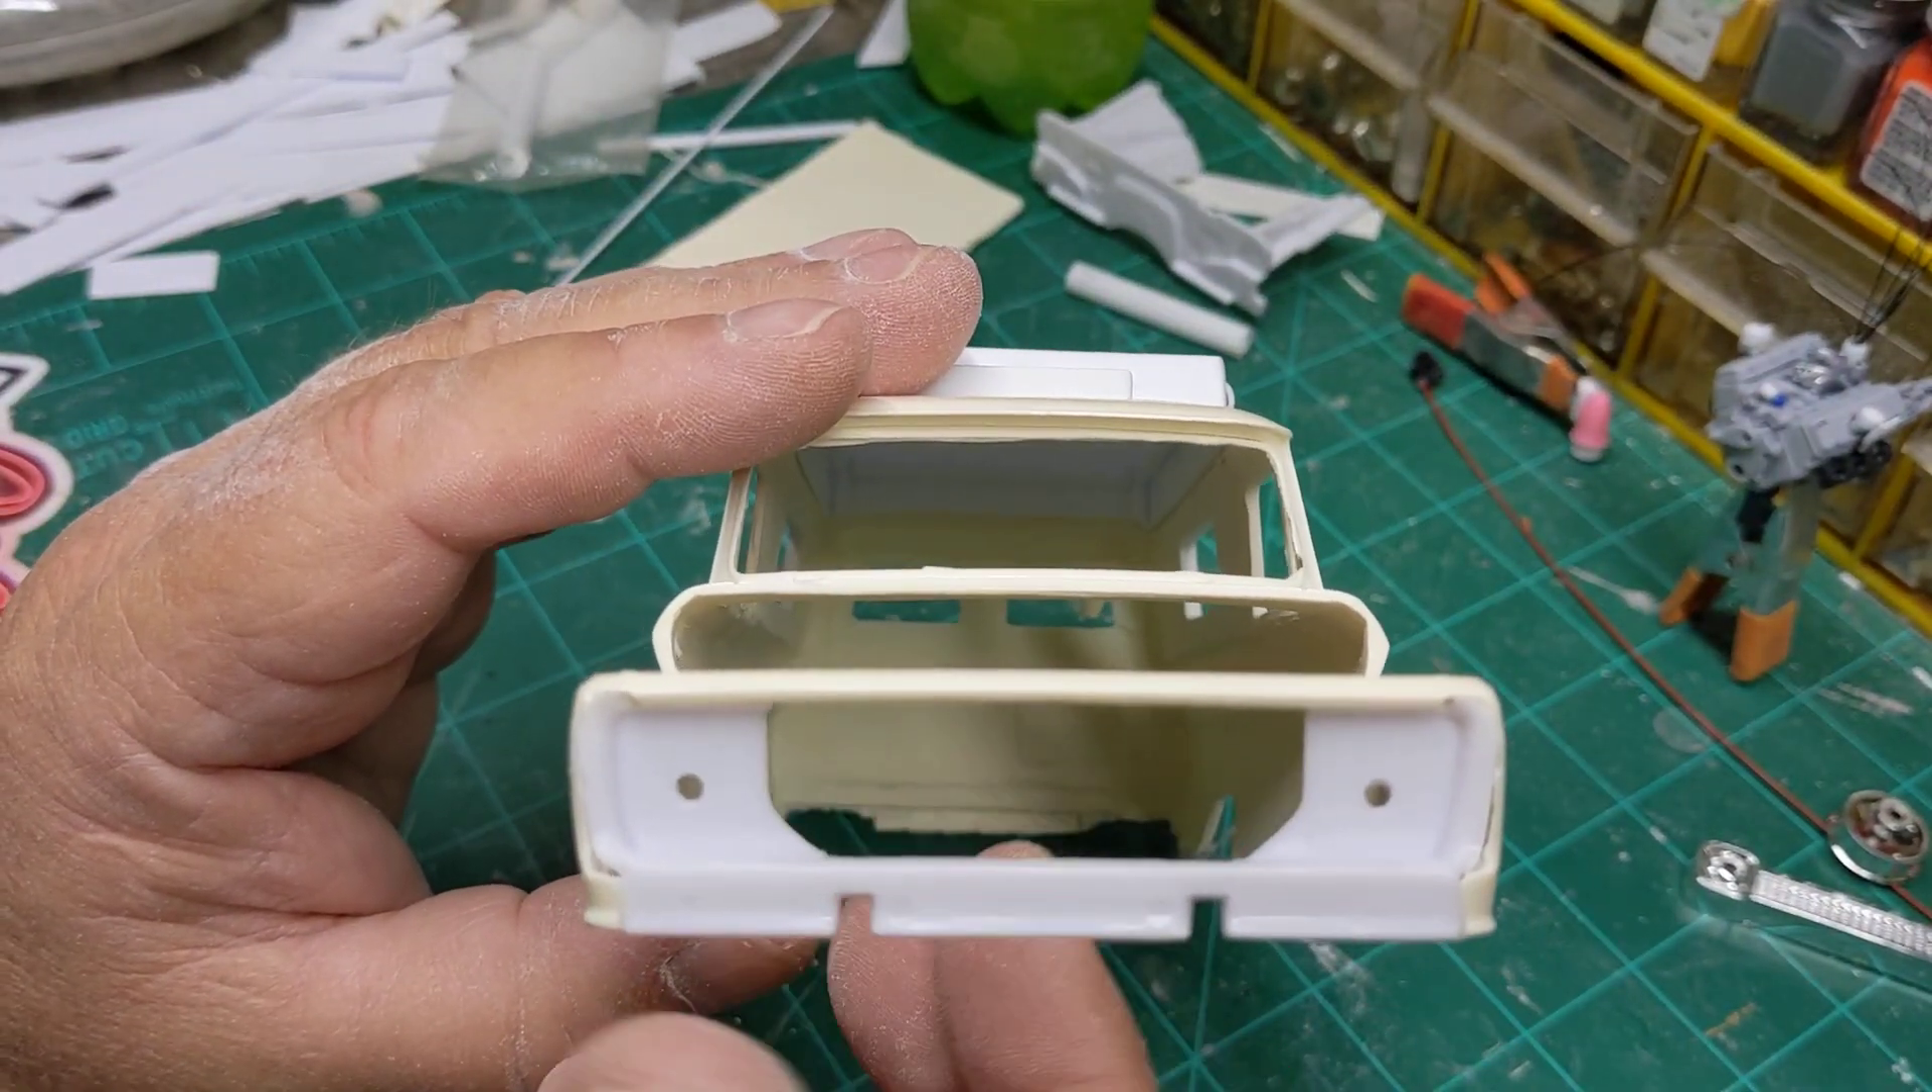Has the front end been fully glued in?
Yes.